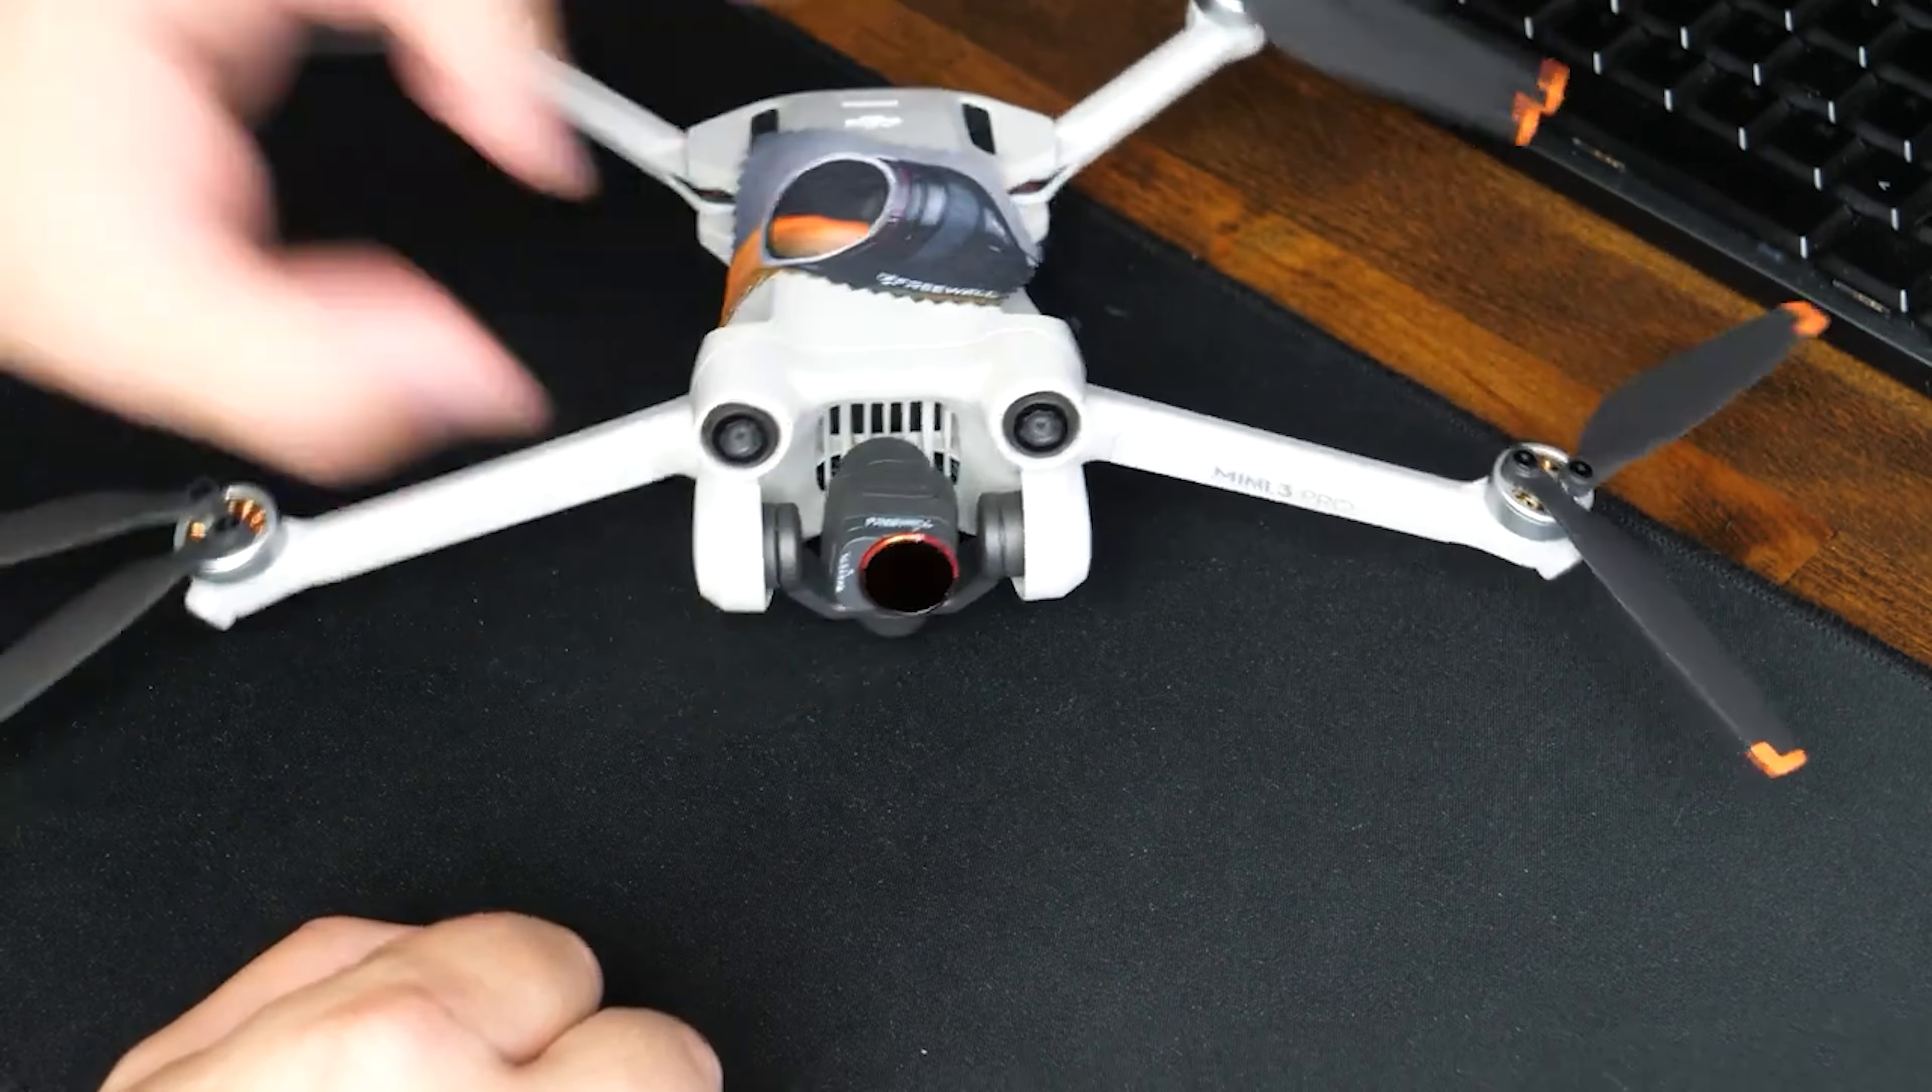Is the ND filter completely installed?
Yes.